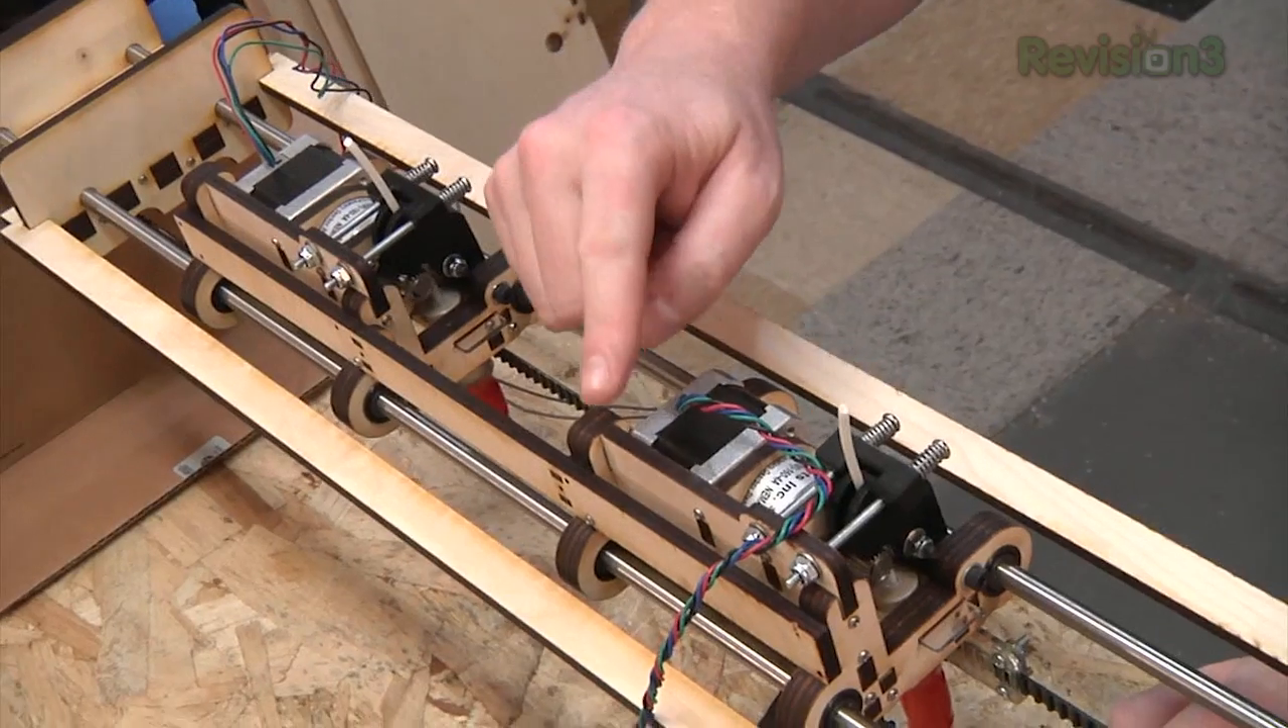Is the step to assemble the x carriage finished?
Yes.